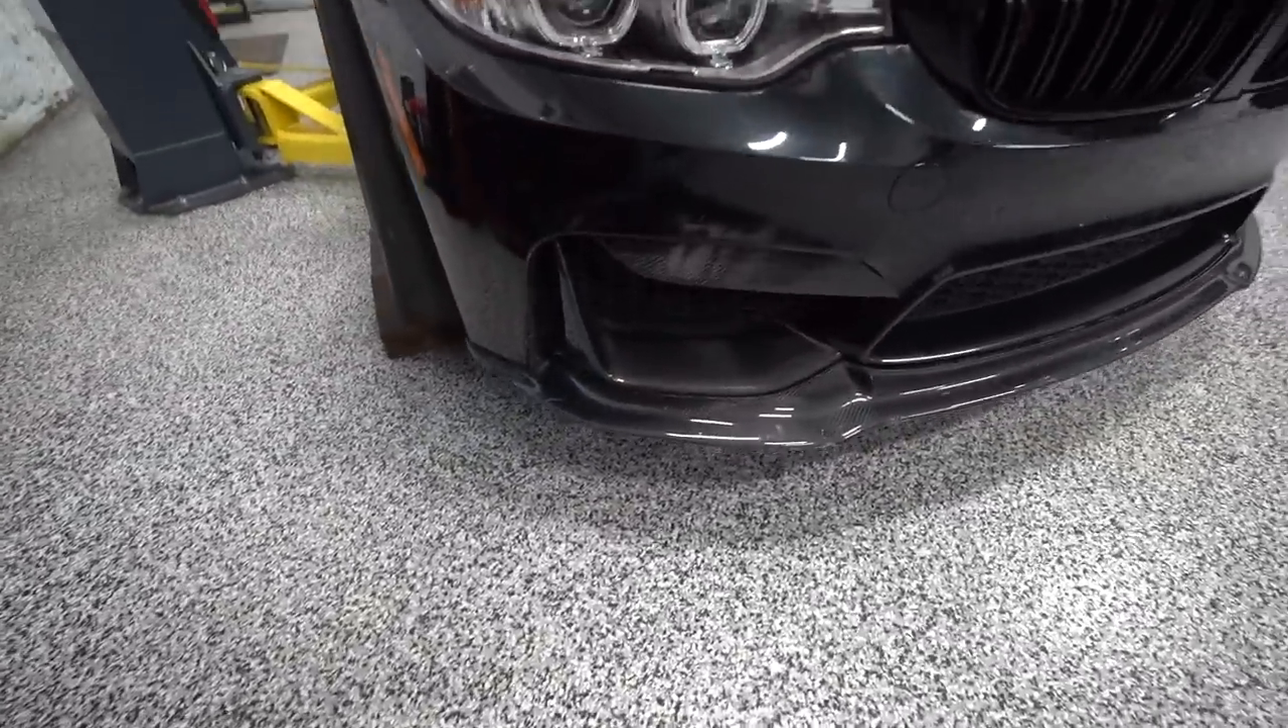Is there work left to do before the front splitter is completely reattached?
No.